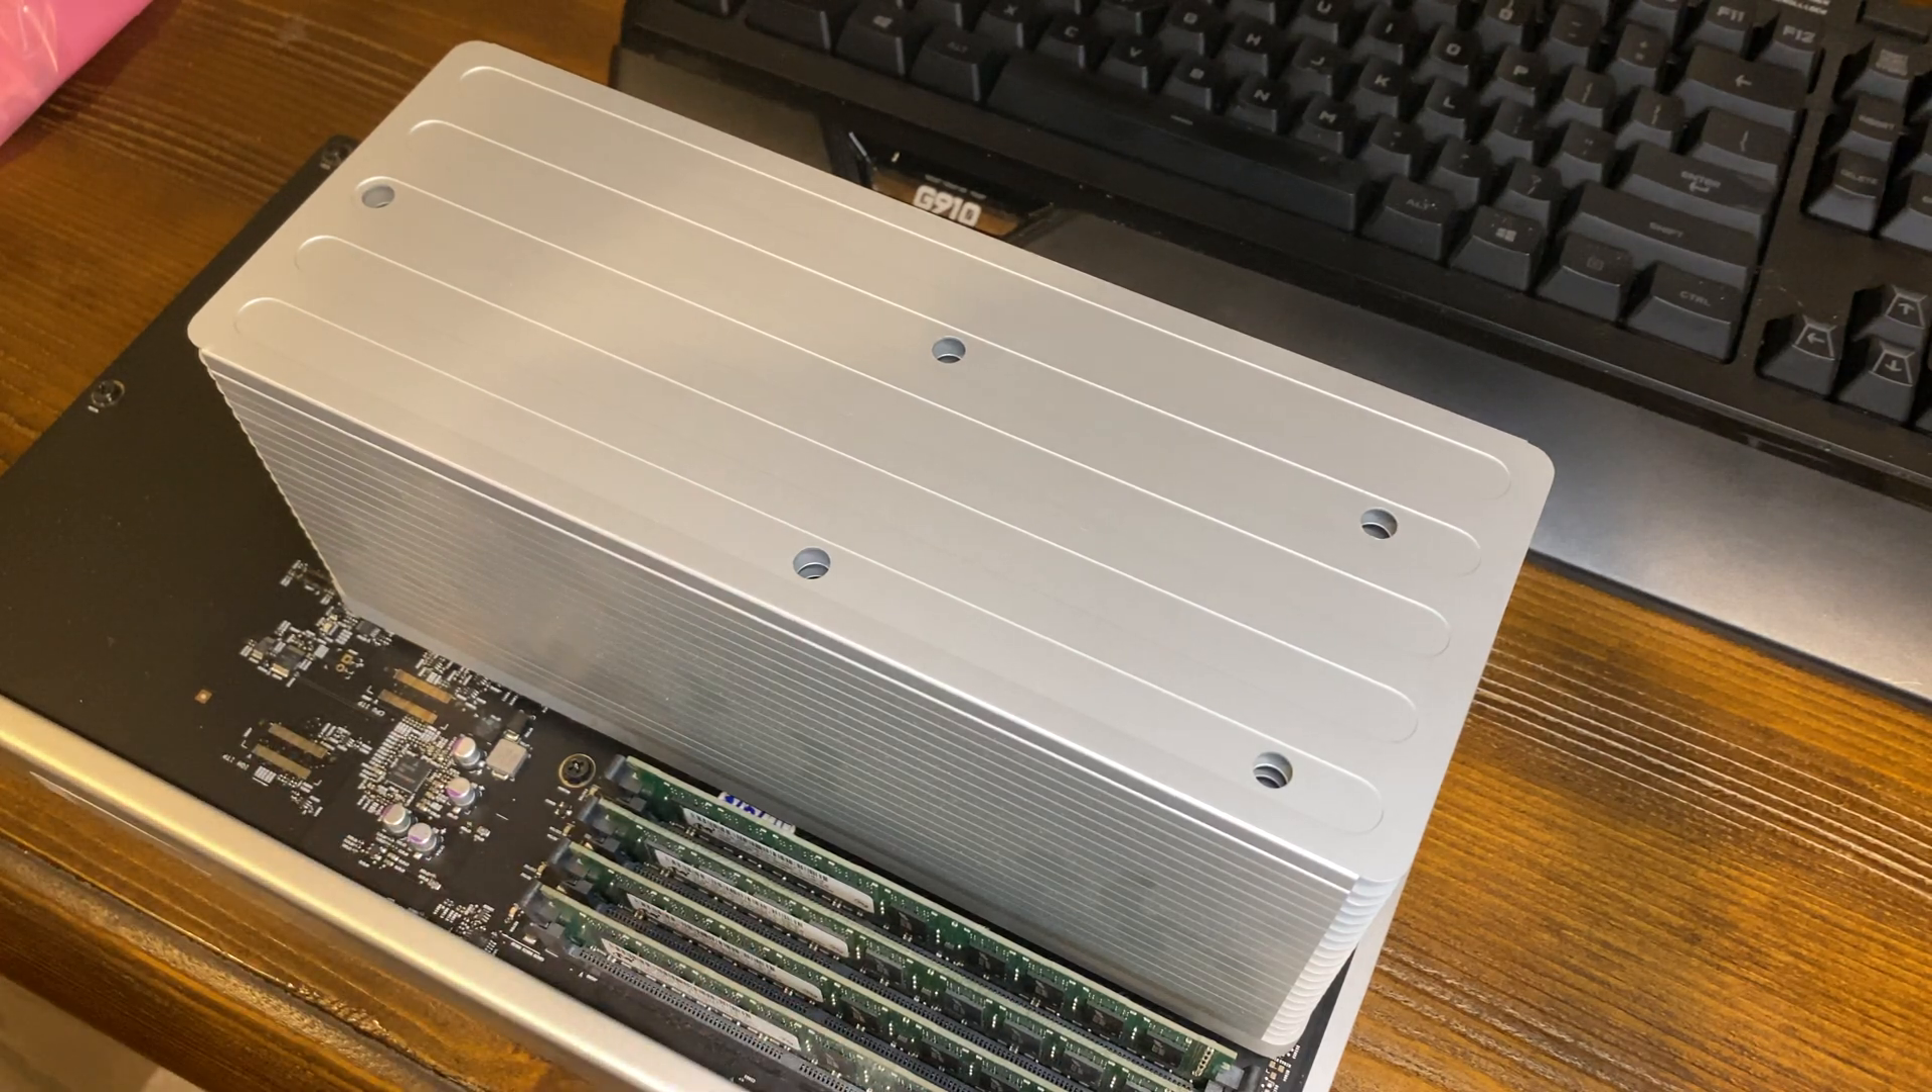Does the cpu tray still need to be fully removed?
No.